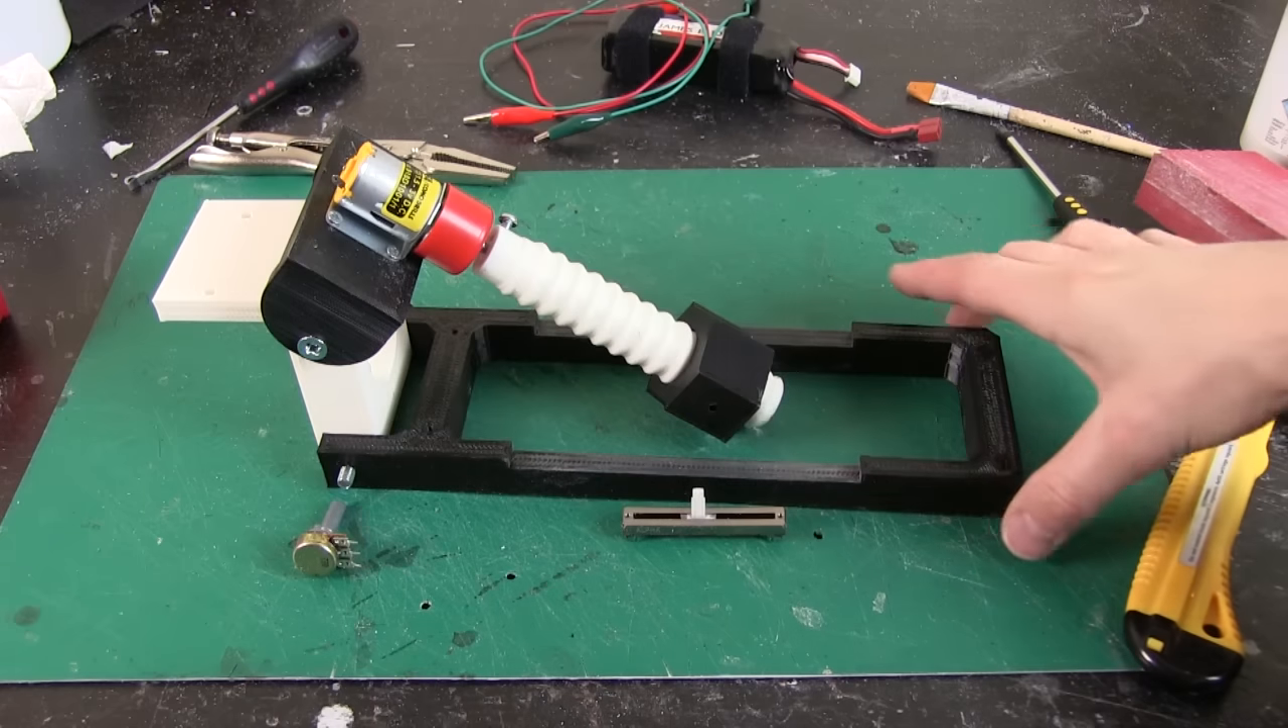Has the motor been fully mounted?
Yes.